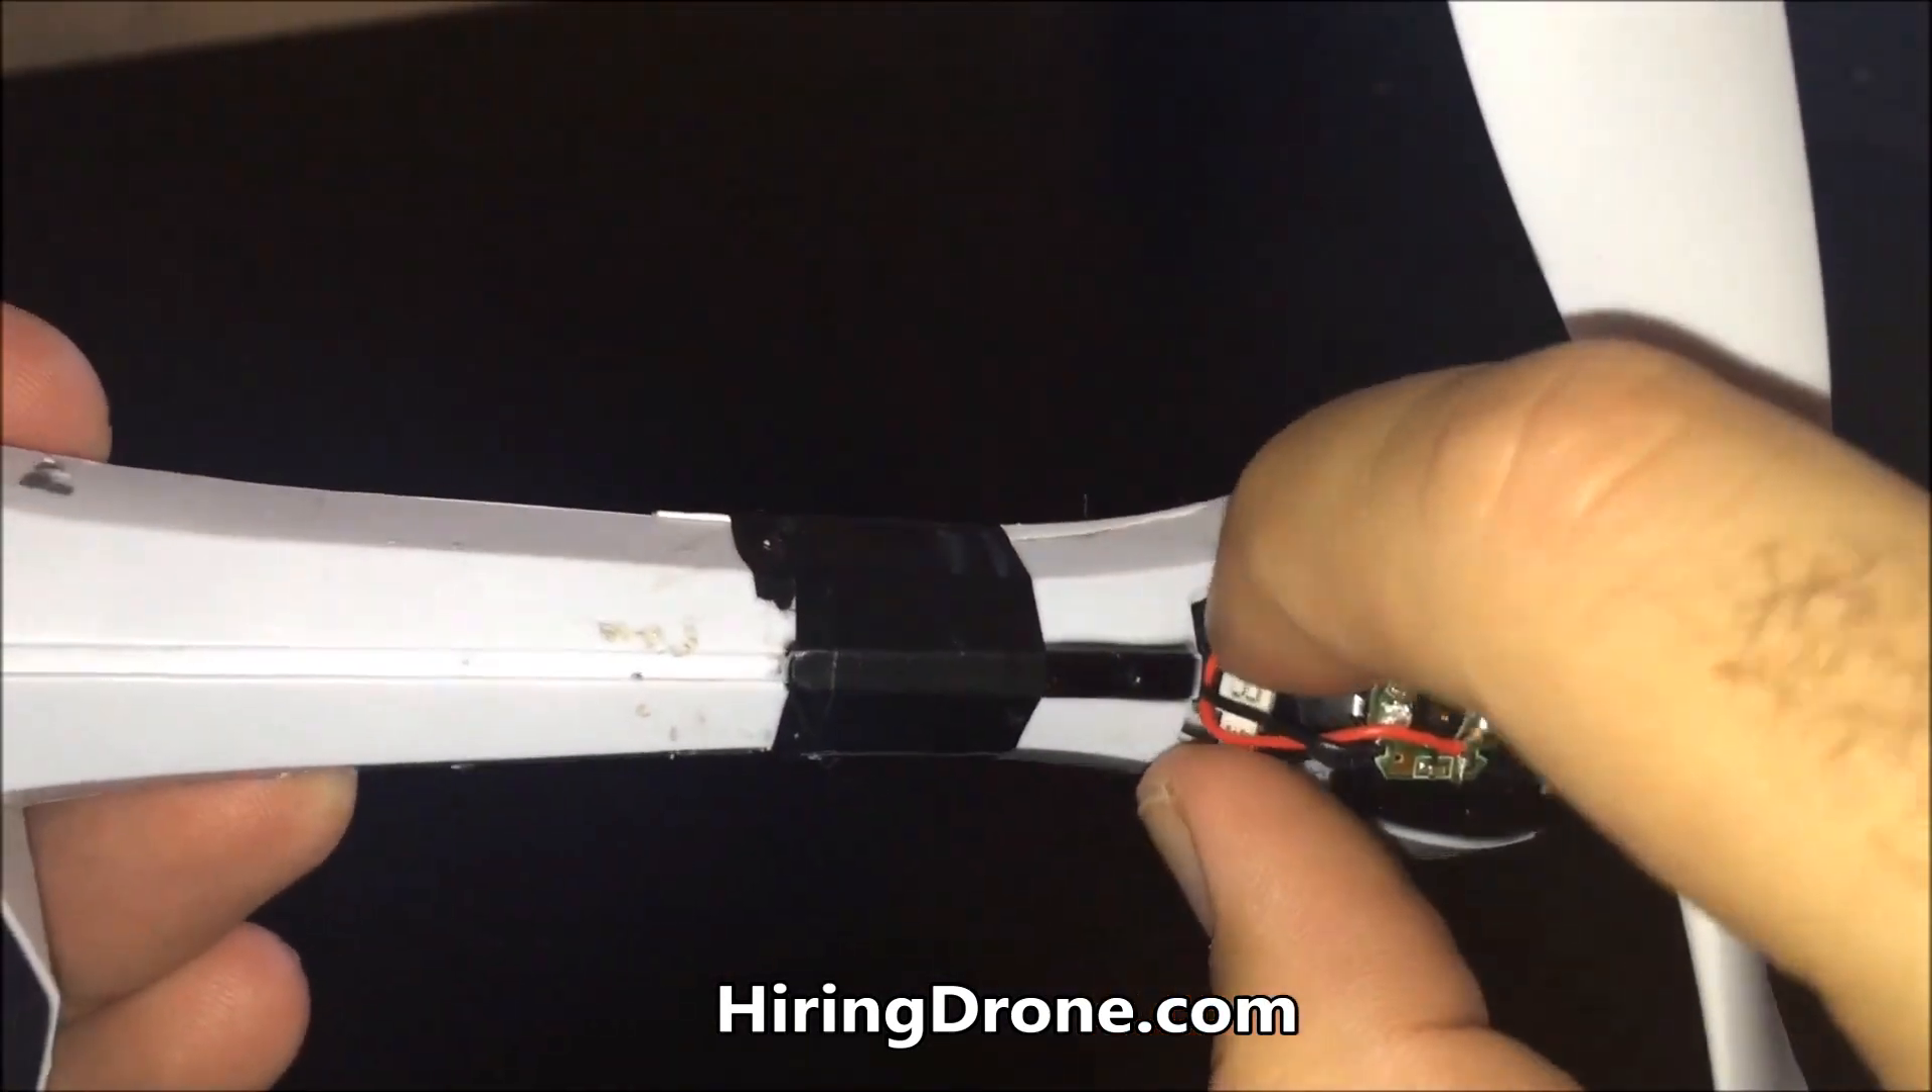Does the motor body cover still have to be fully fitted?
Yes.